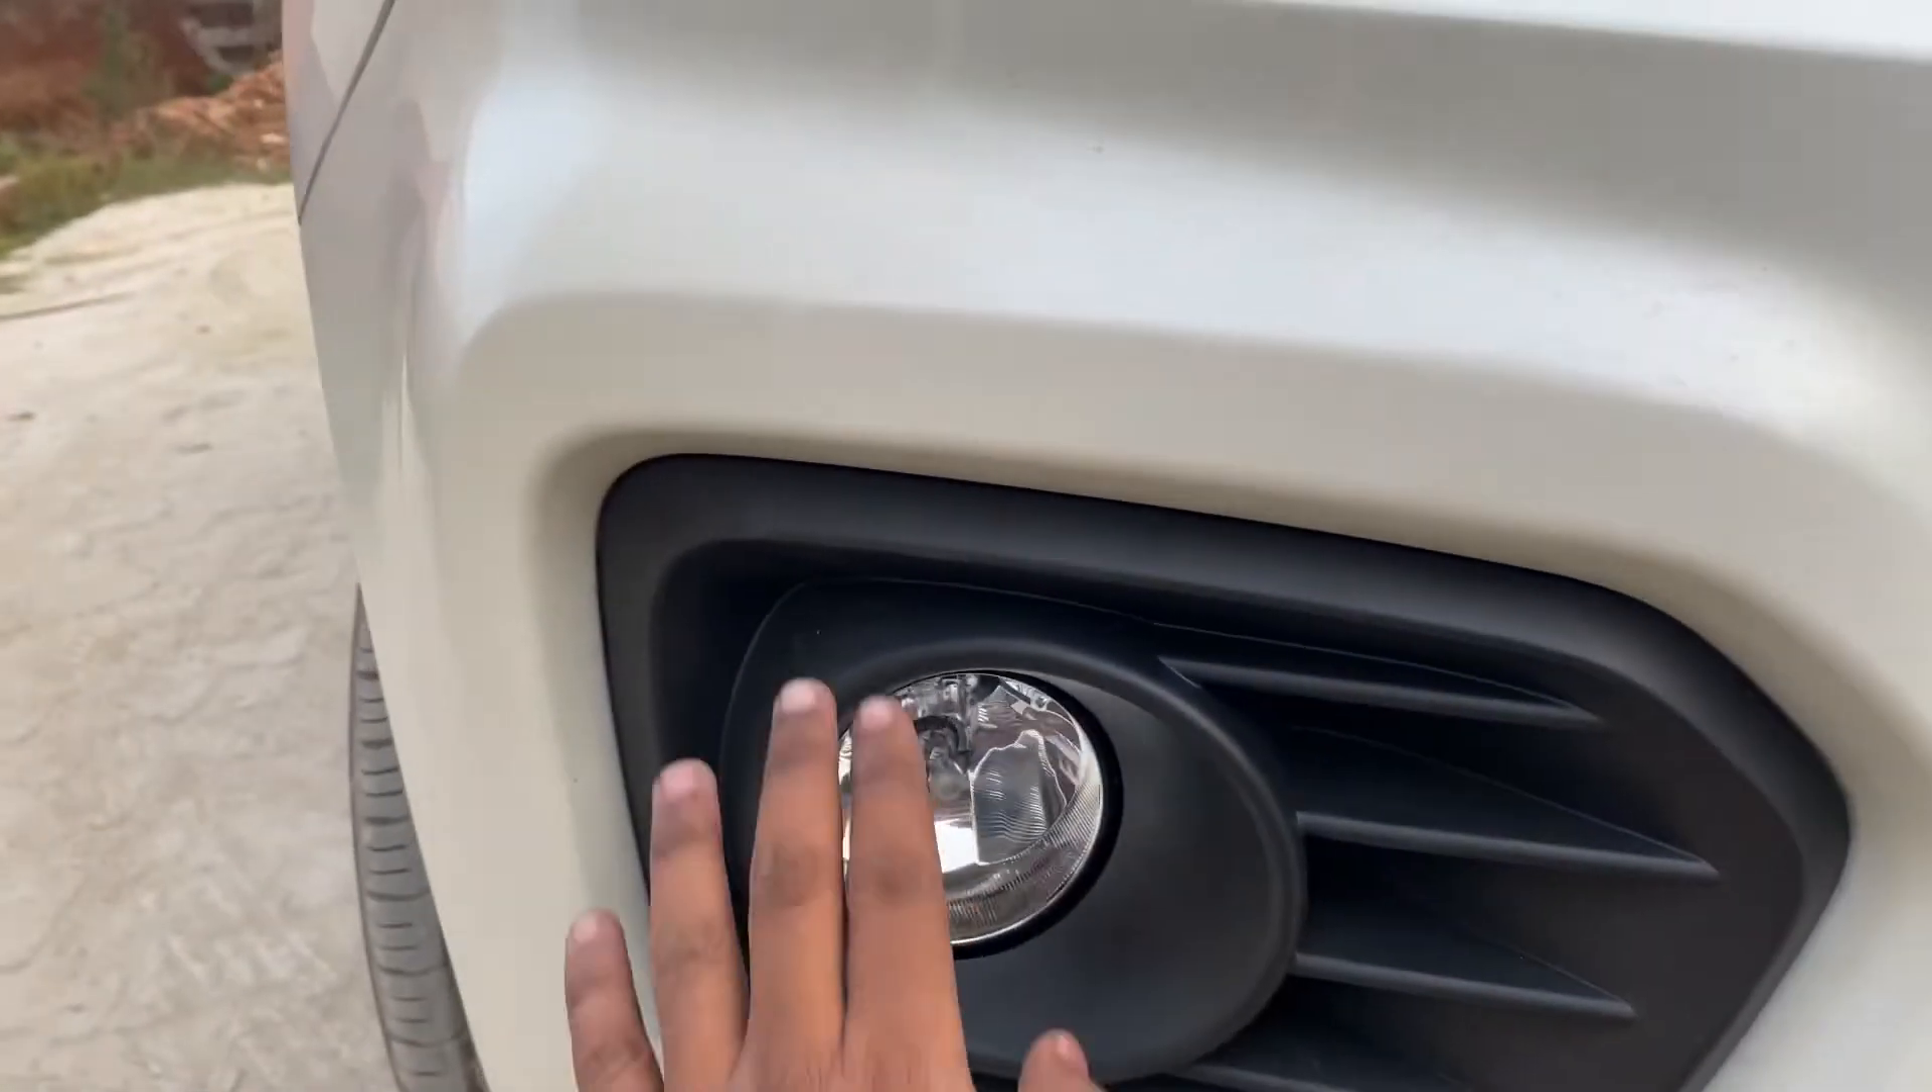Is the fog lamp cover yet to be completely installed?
No.